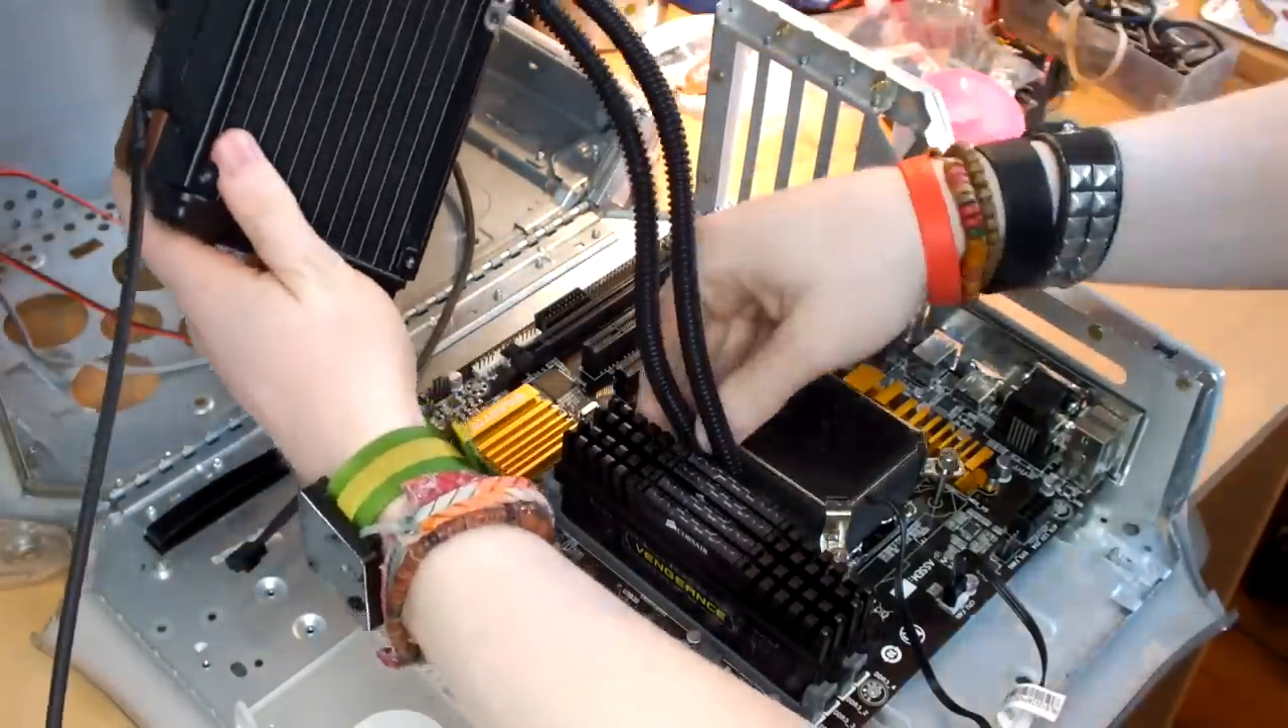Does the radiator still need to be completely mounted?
Yes.